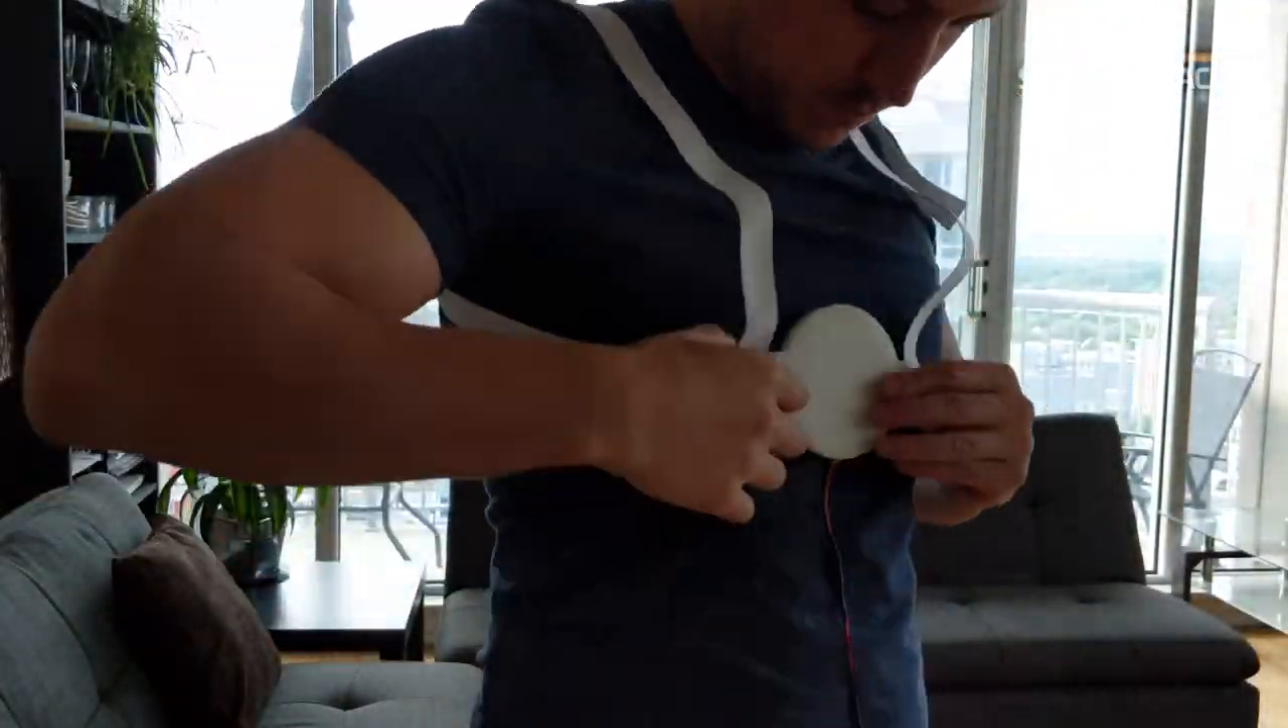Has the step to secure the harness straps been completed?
No.